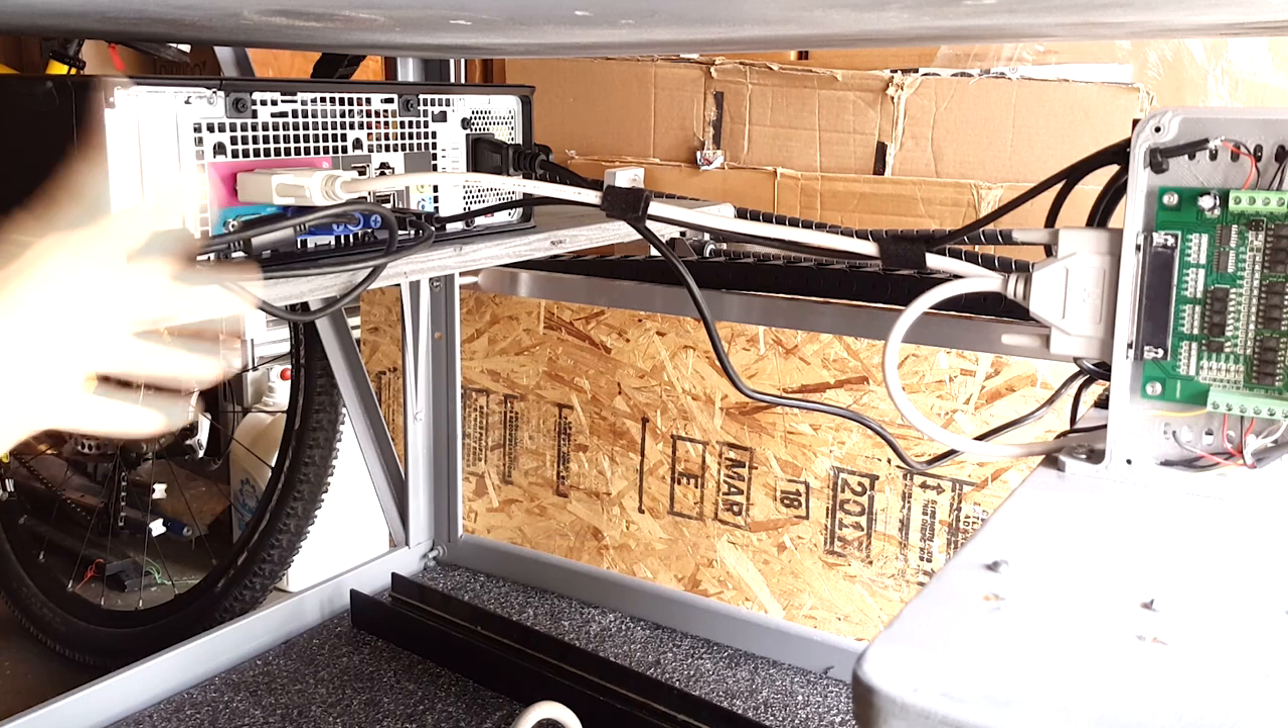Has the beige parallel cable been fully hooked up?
Yes.